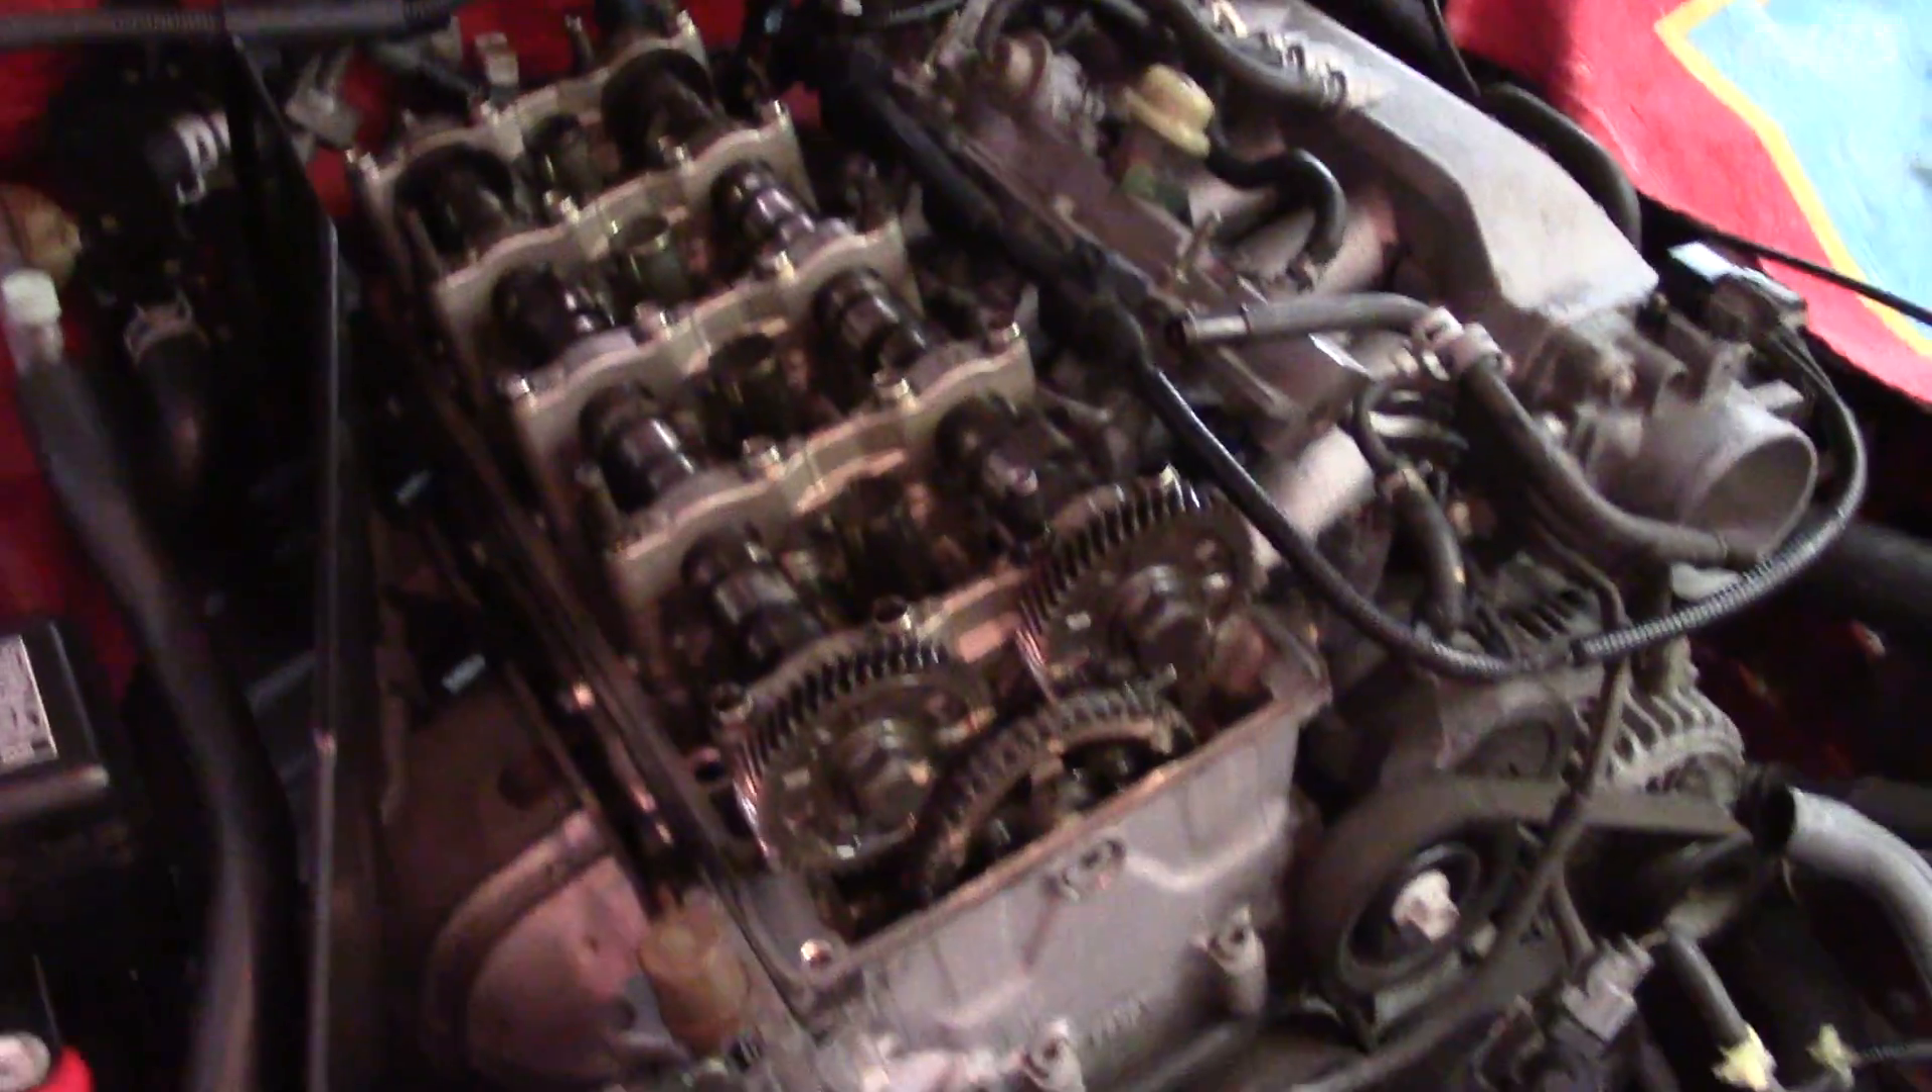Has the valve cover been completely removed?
Yes.